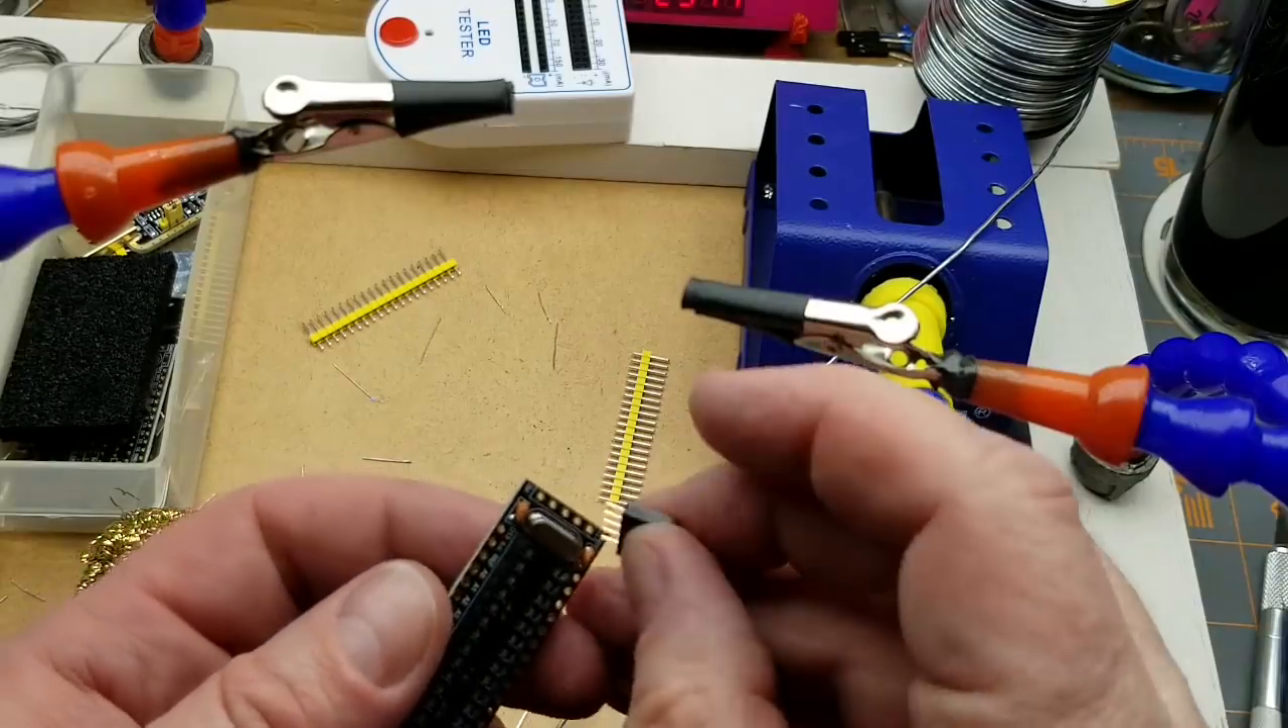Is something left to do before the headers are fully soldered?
Yes.